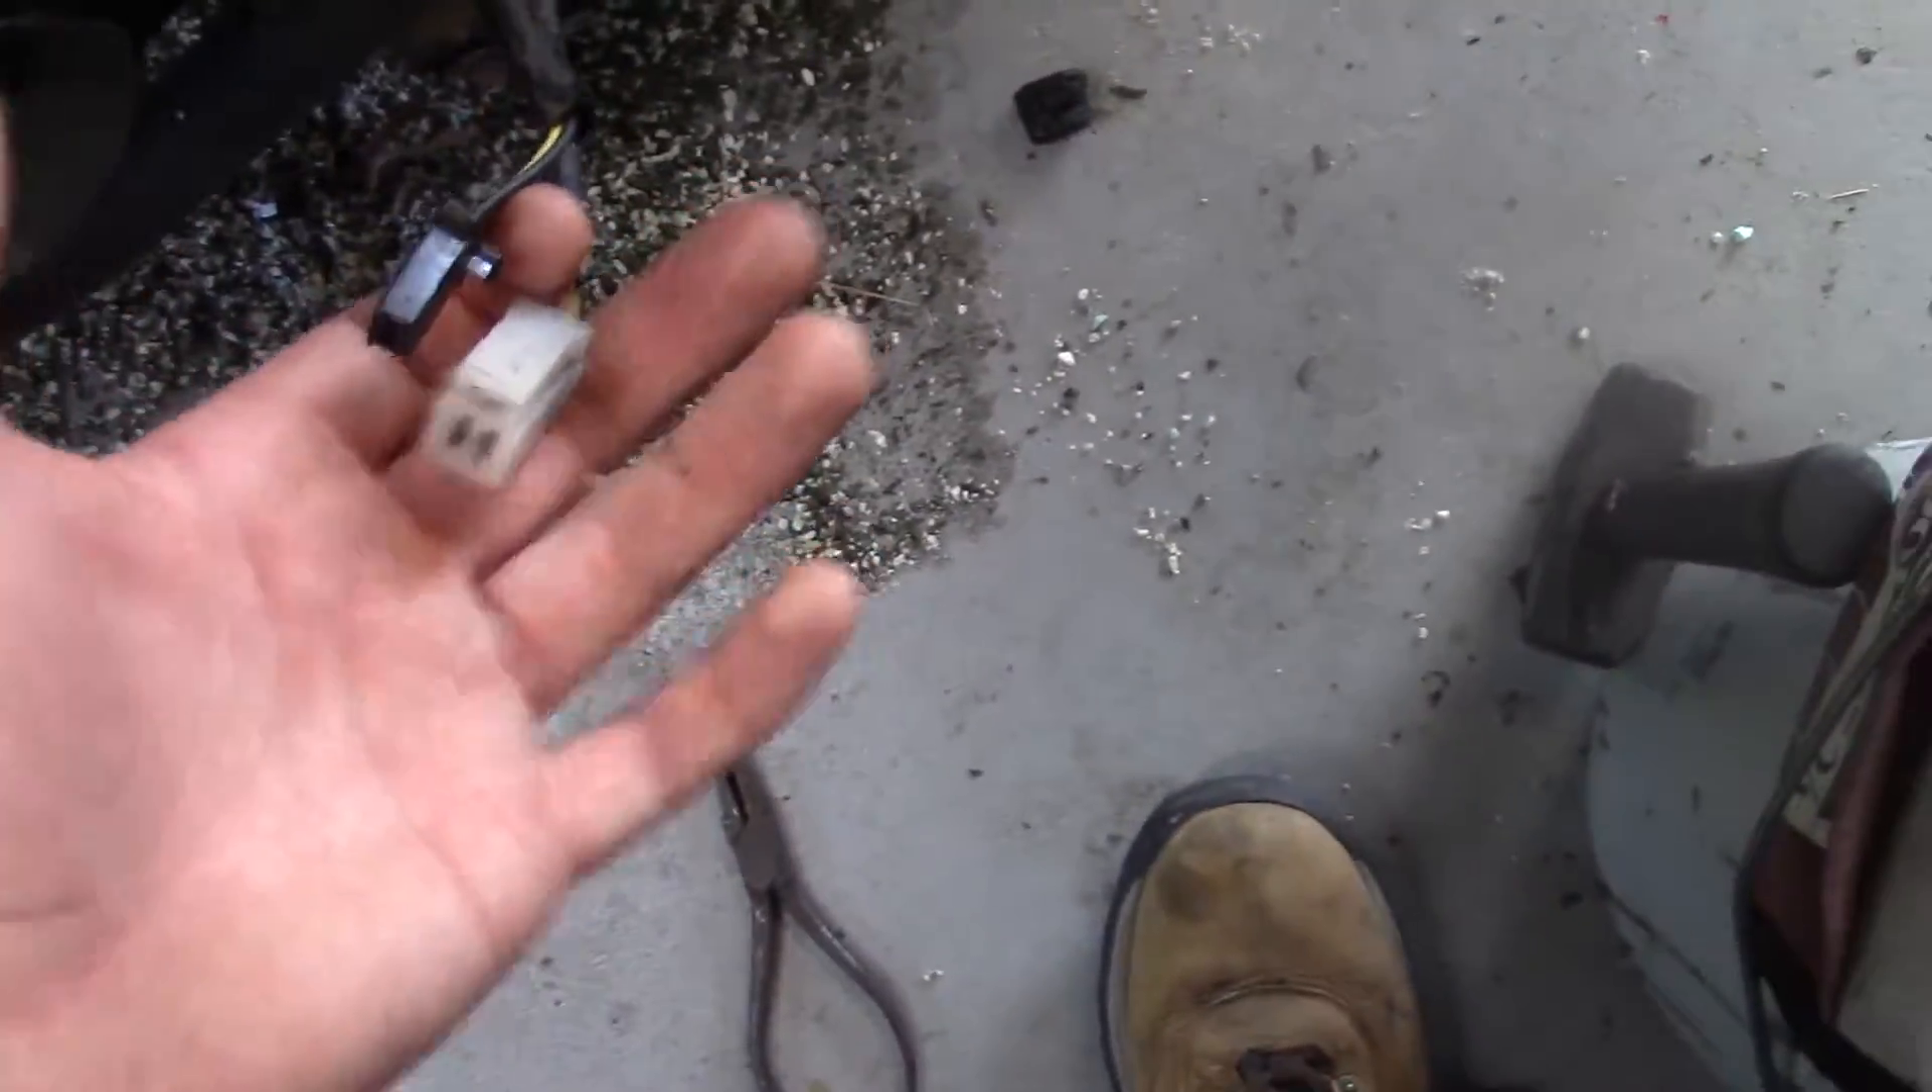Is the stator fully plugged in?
No.